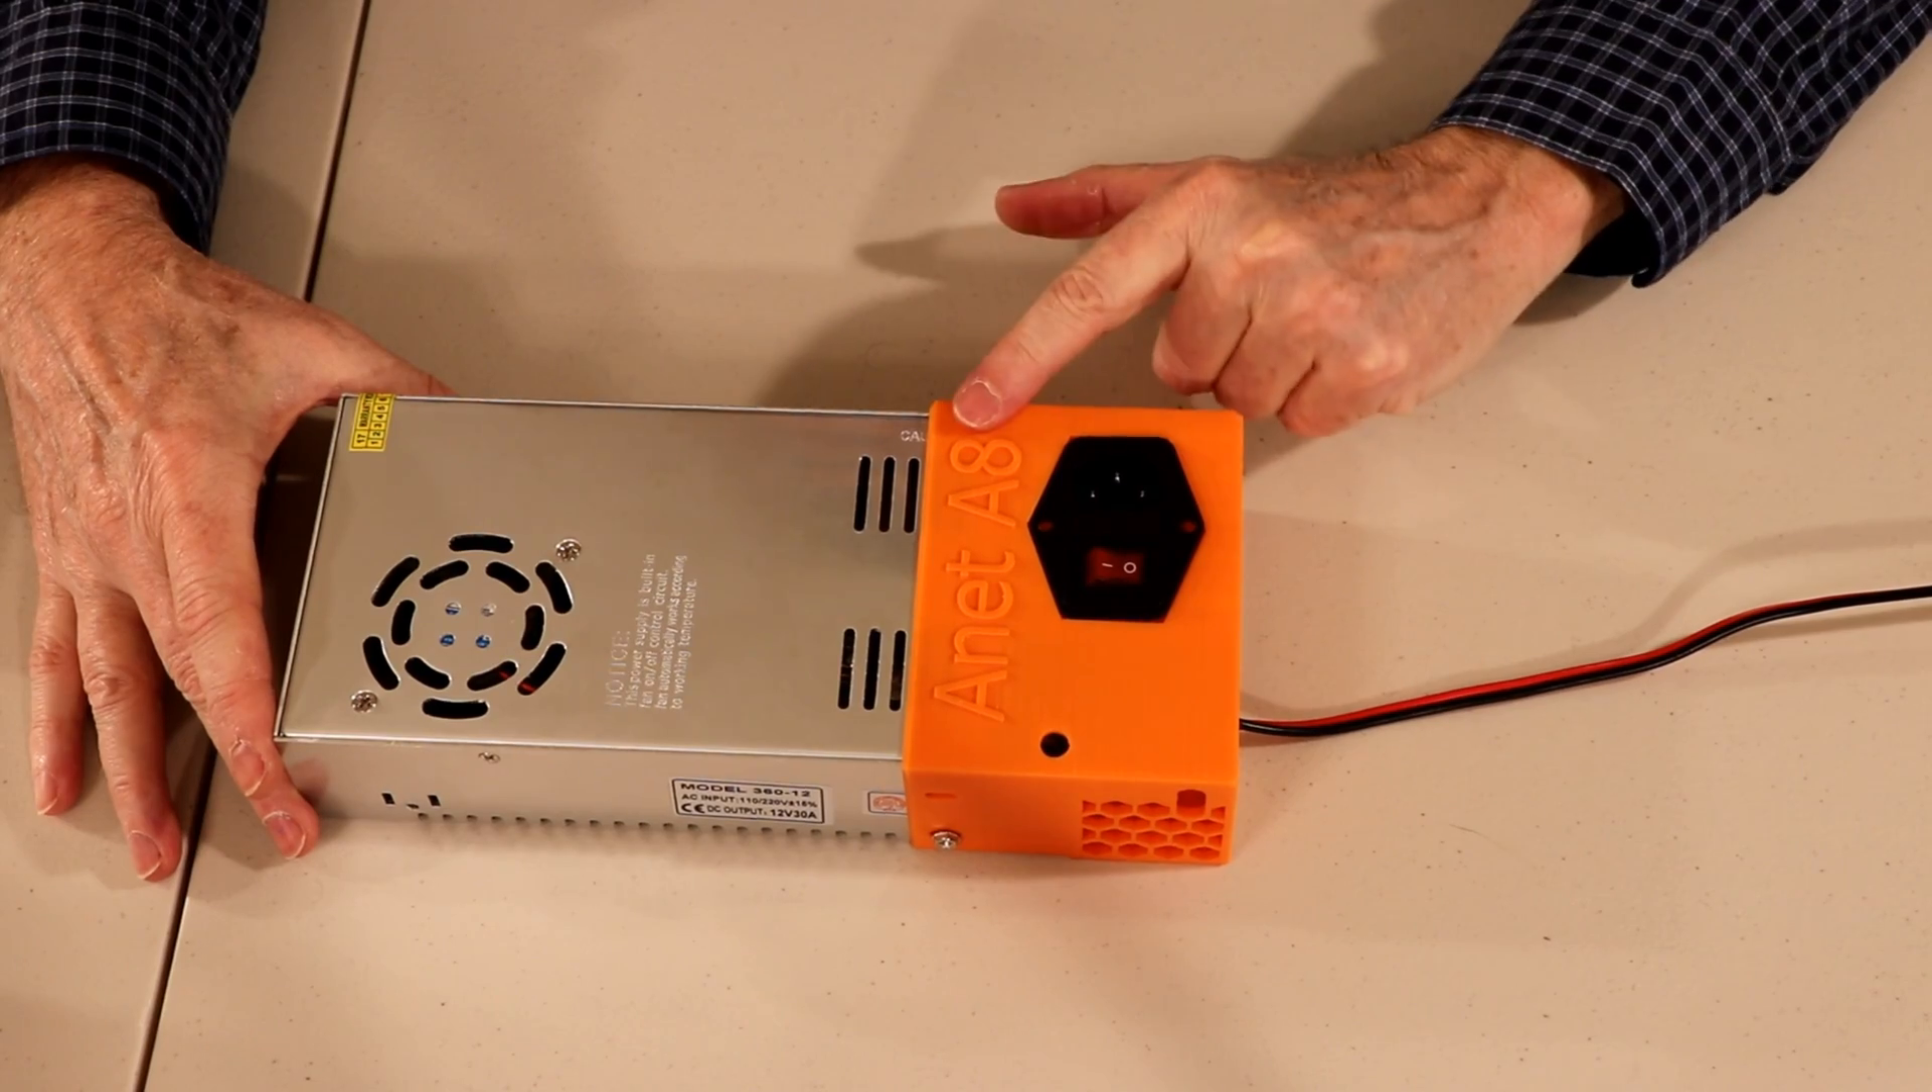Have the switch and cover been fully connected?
Yes.